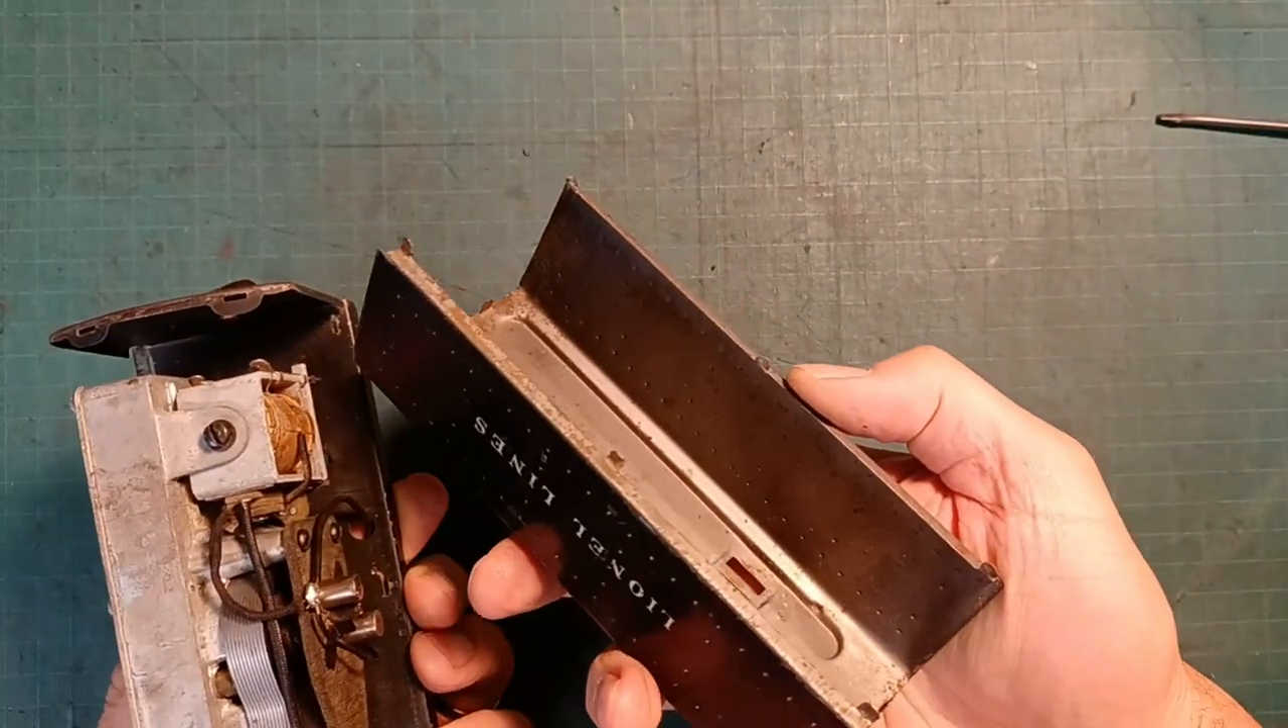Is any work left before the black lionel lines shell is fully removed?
No.